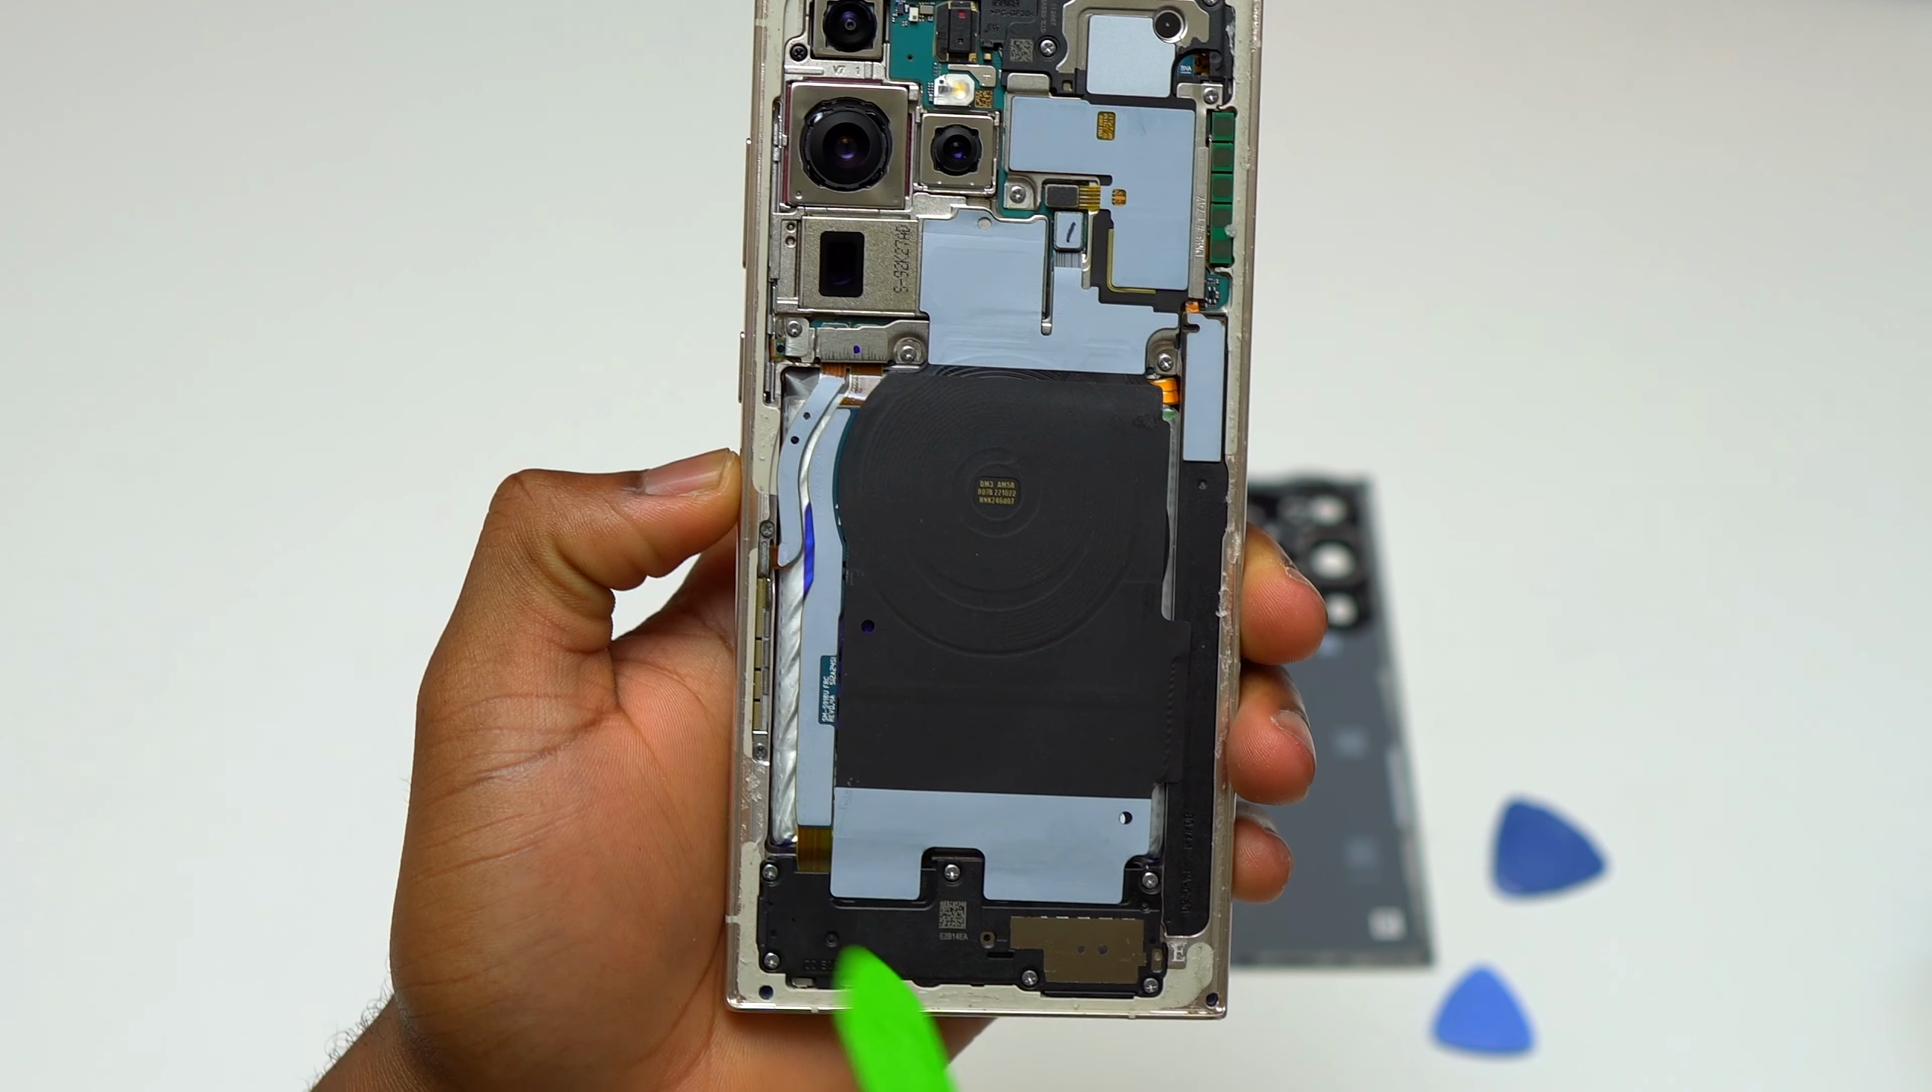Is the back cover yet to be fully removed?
No.